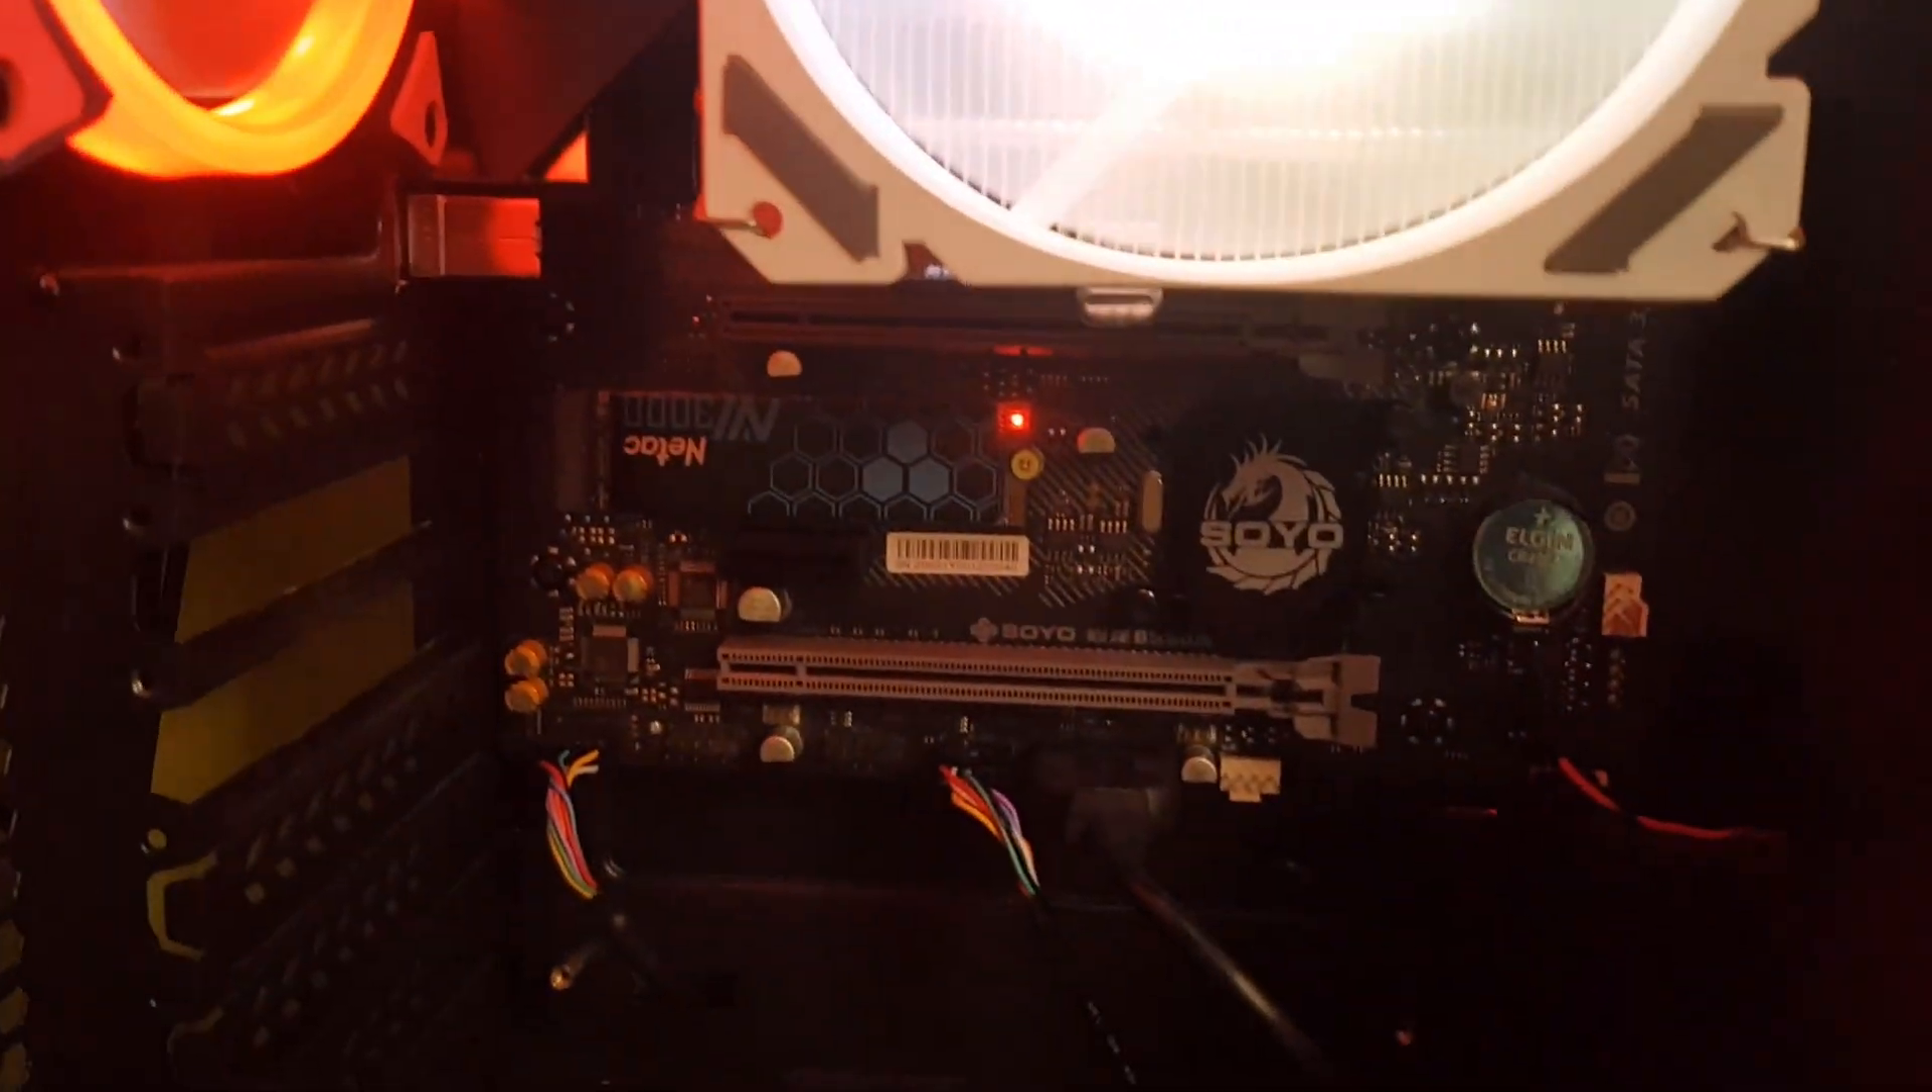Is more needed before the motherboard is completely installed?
No.